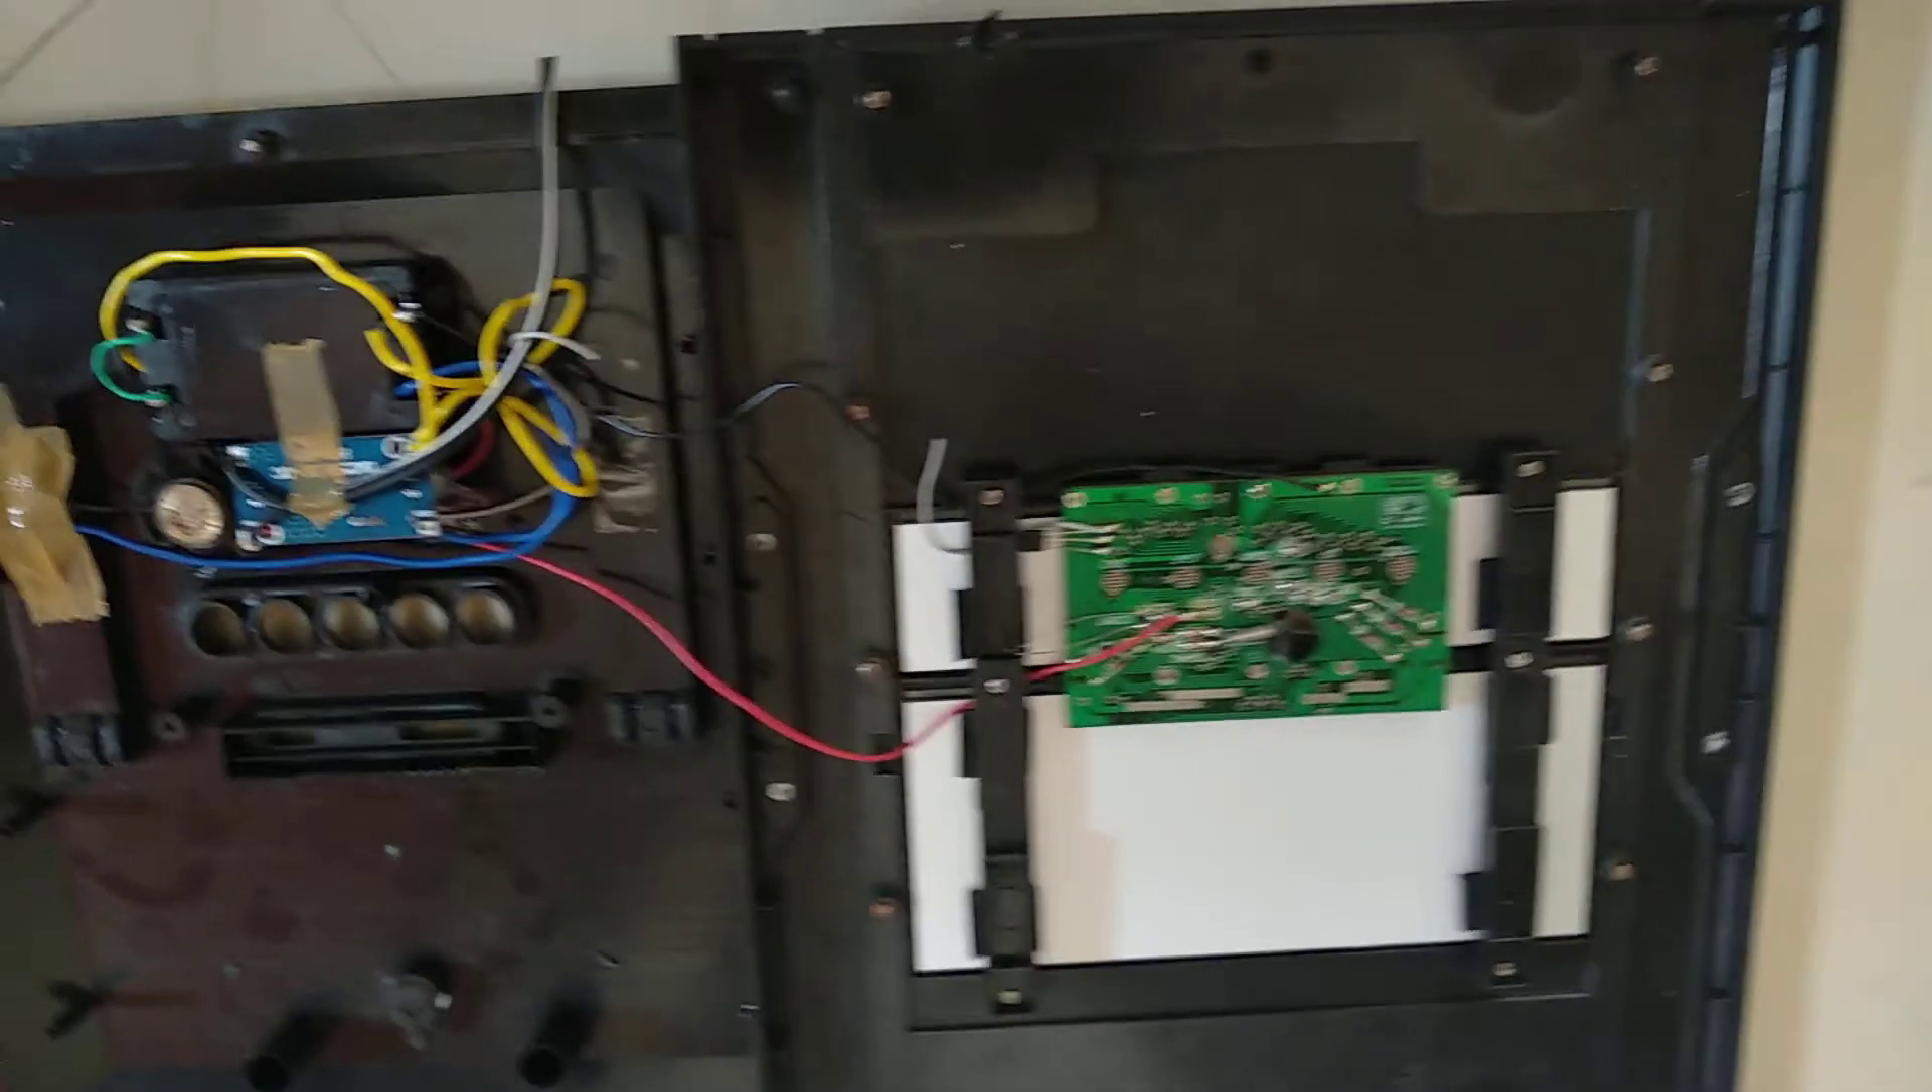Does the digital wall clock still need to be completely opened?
No.